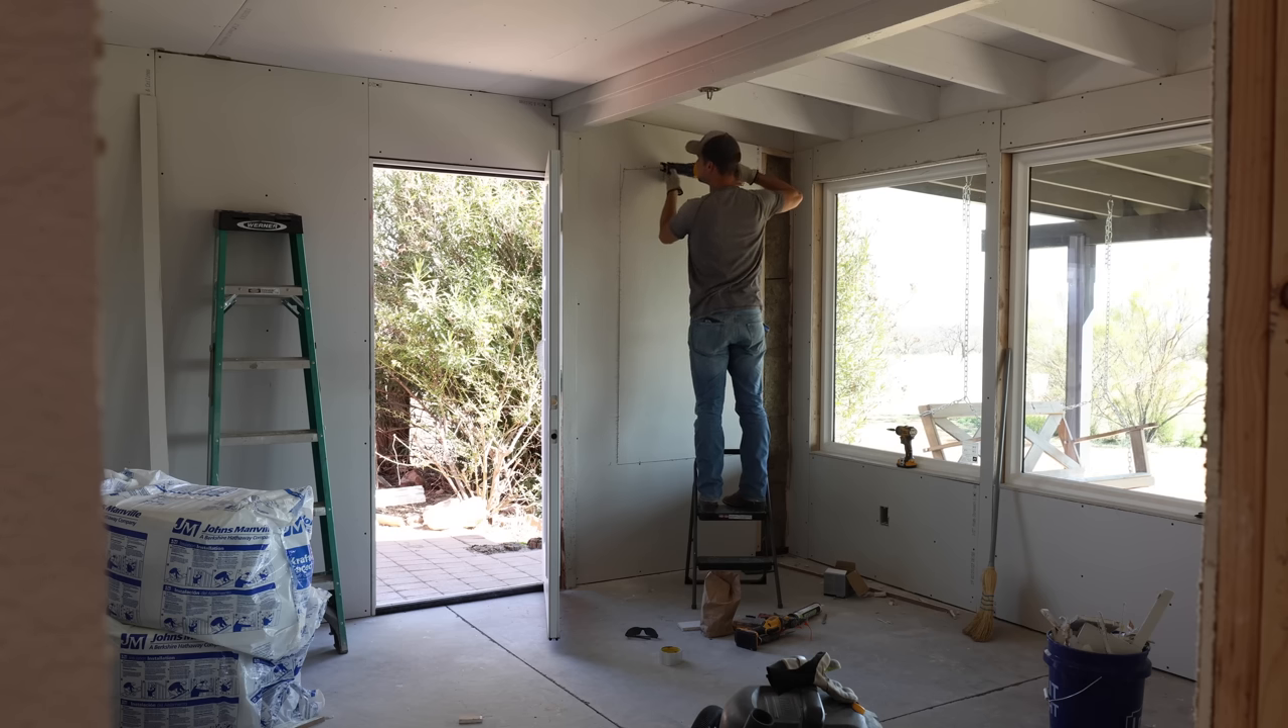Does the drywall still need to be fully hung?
Yes.